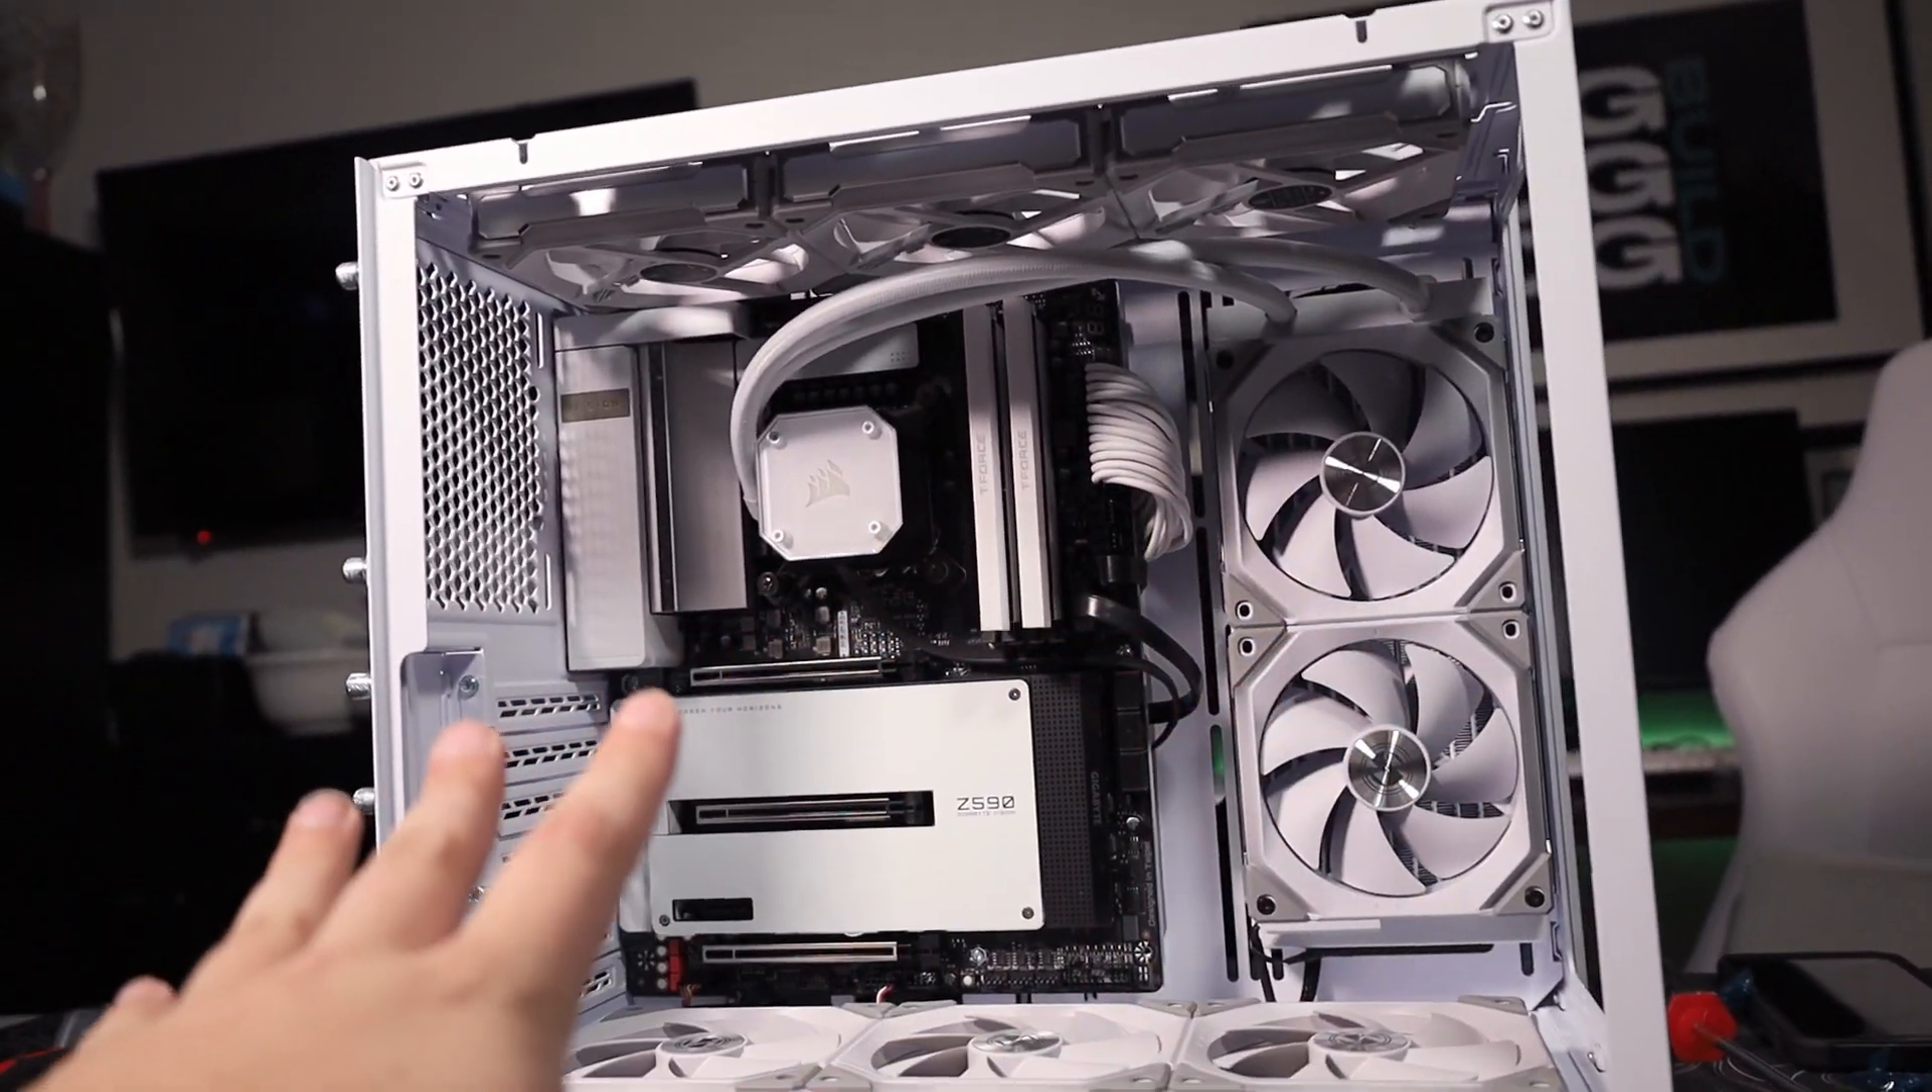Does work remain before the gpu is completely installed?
Yes.